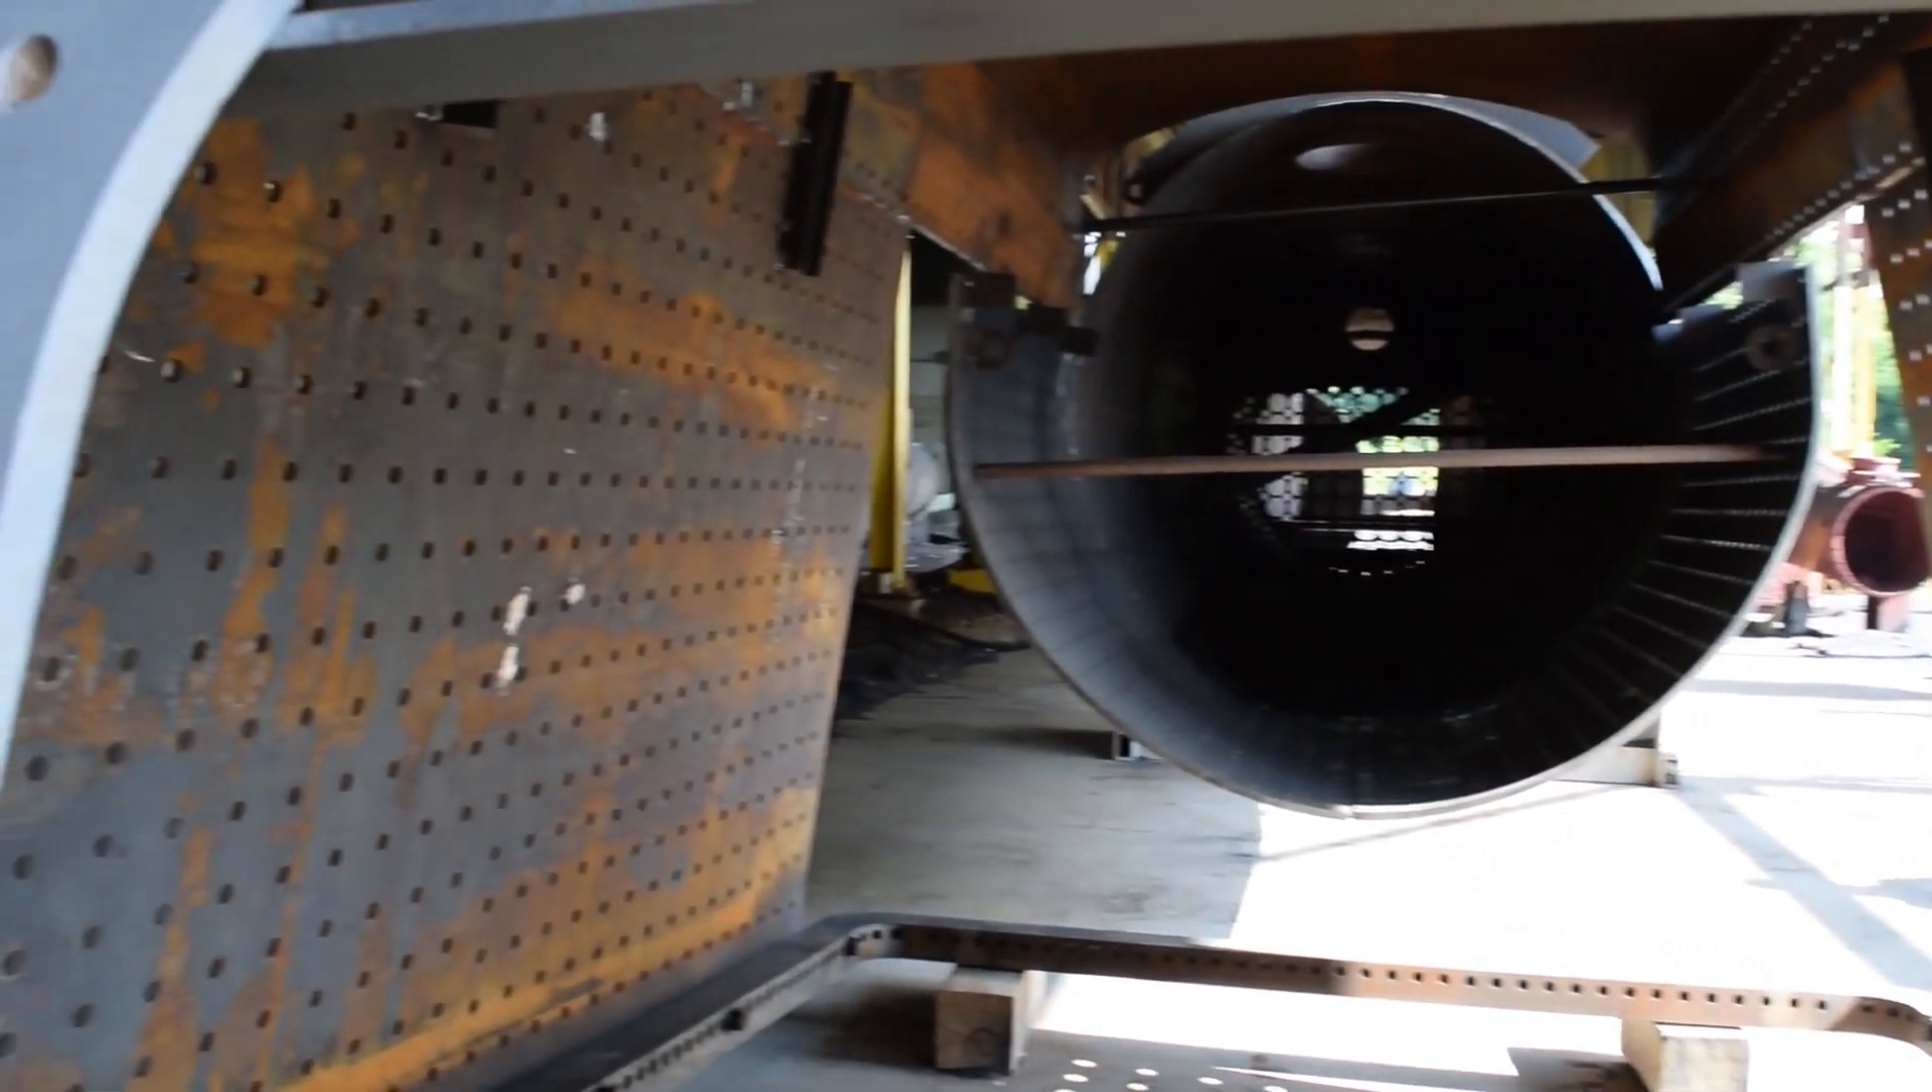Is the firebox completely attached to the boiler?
No.